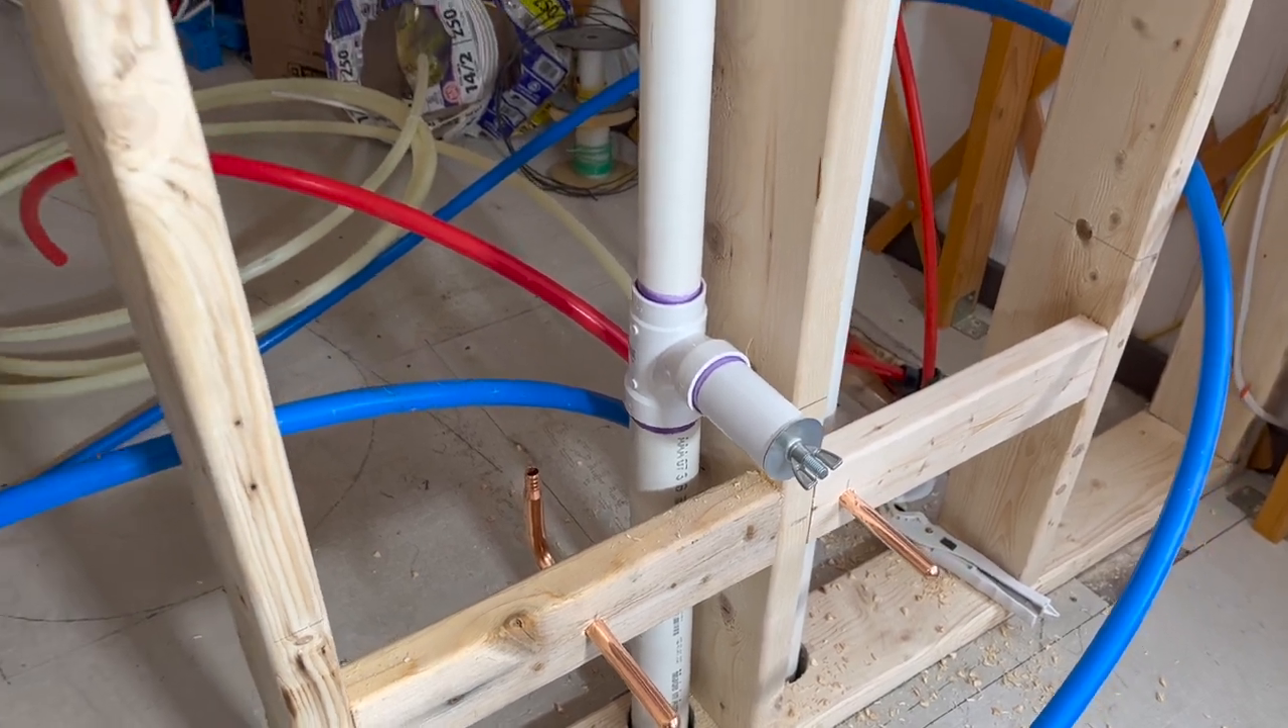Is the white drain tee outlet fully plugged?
Yes.